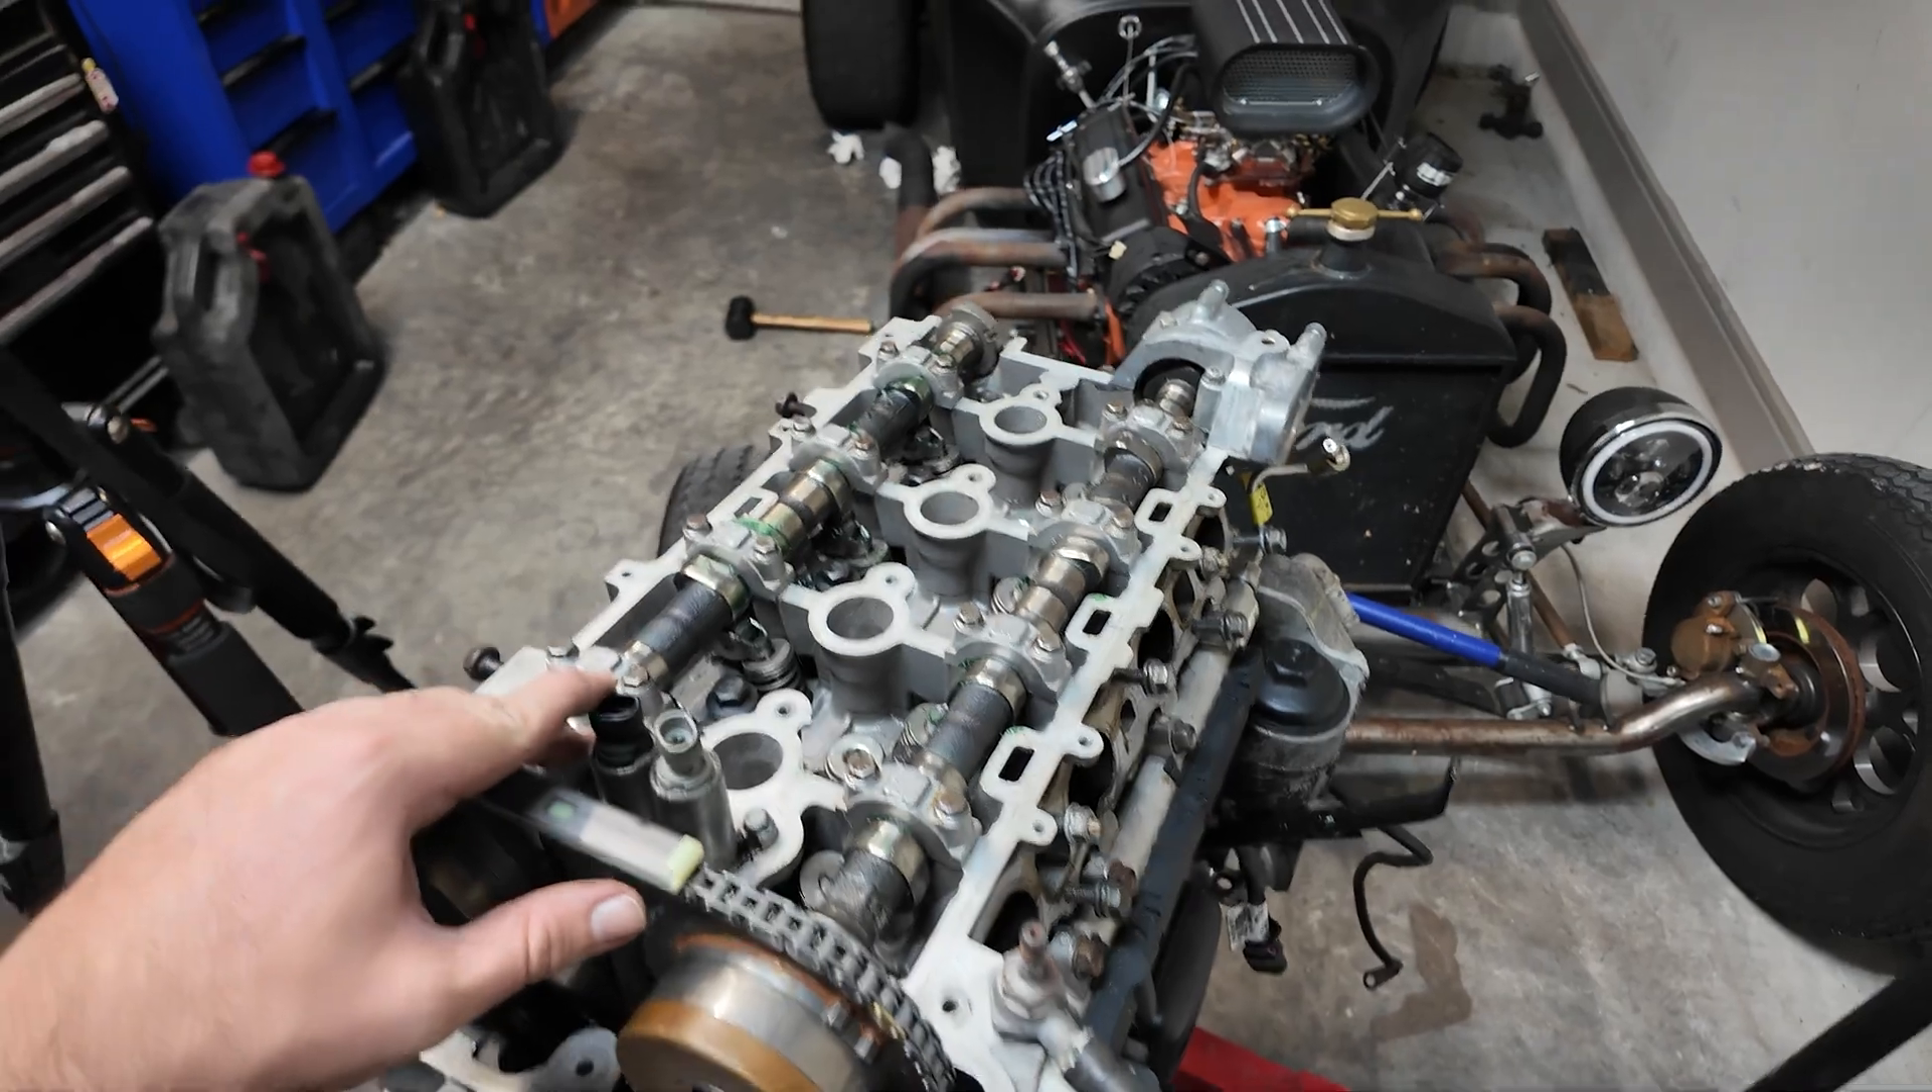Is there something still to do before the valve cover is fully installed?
Yes.